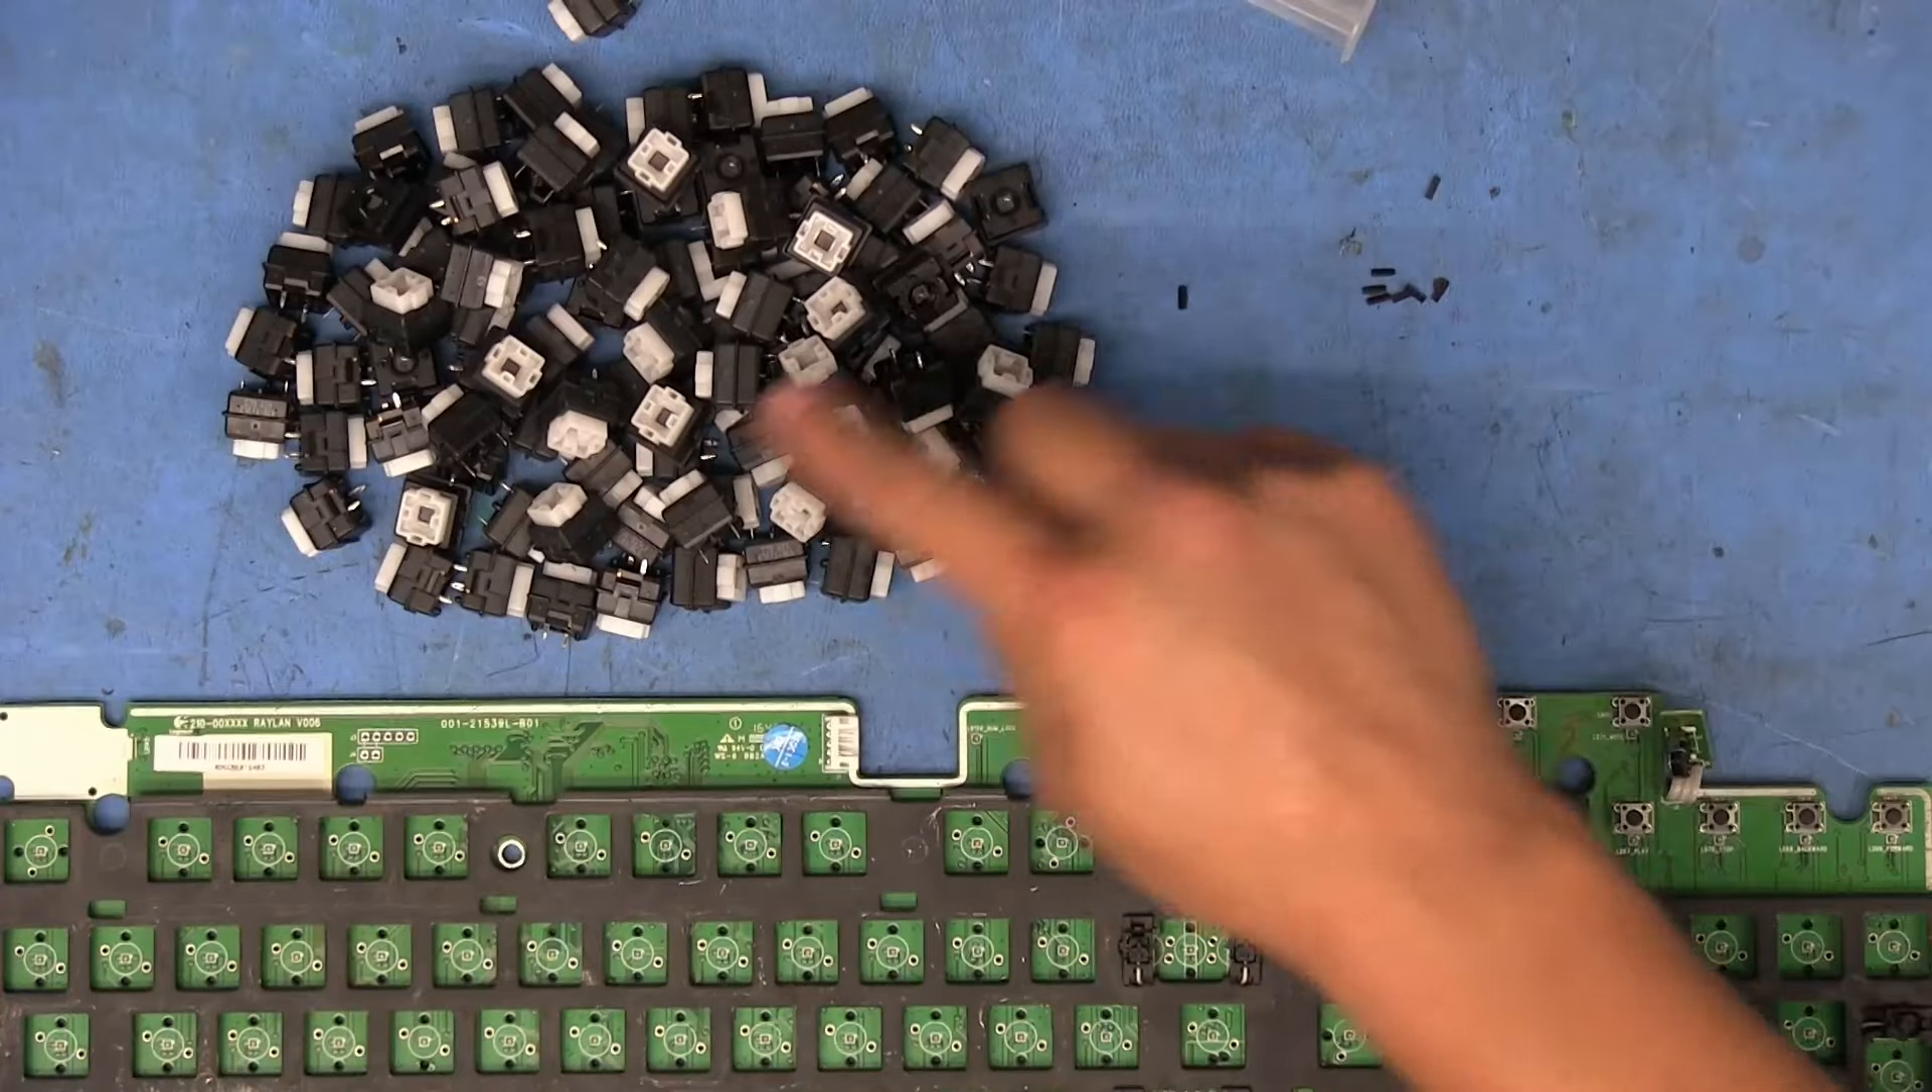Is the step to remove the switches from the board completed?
Yes.